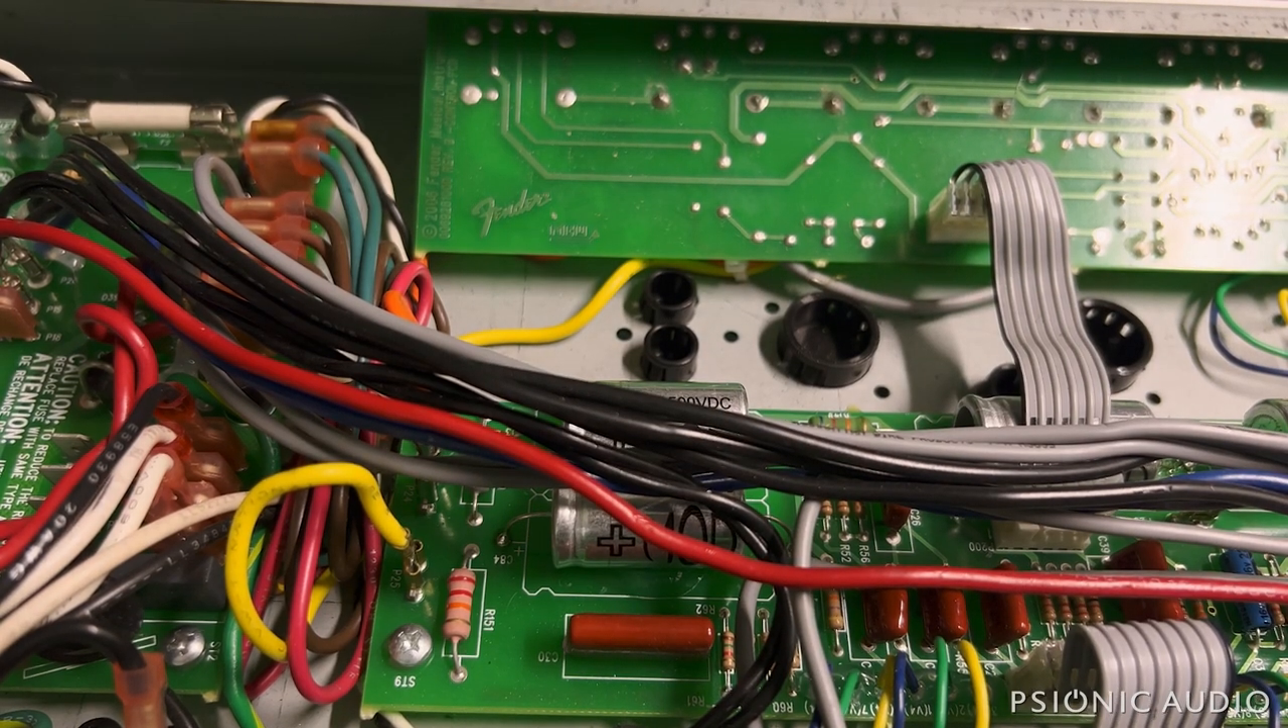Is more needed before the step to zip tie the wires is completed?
Yes.